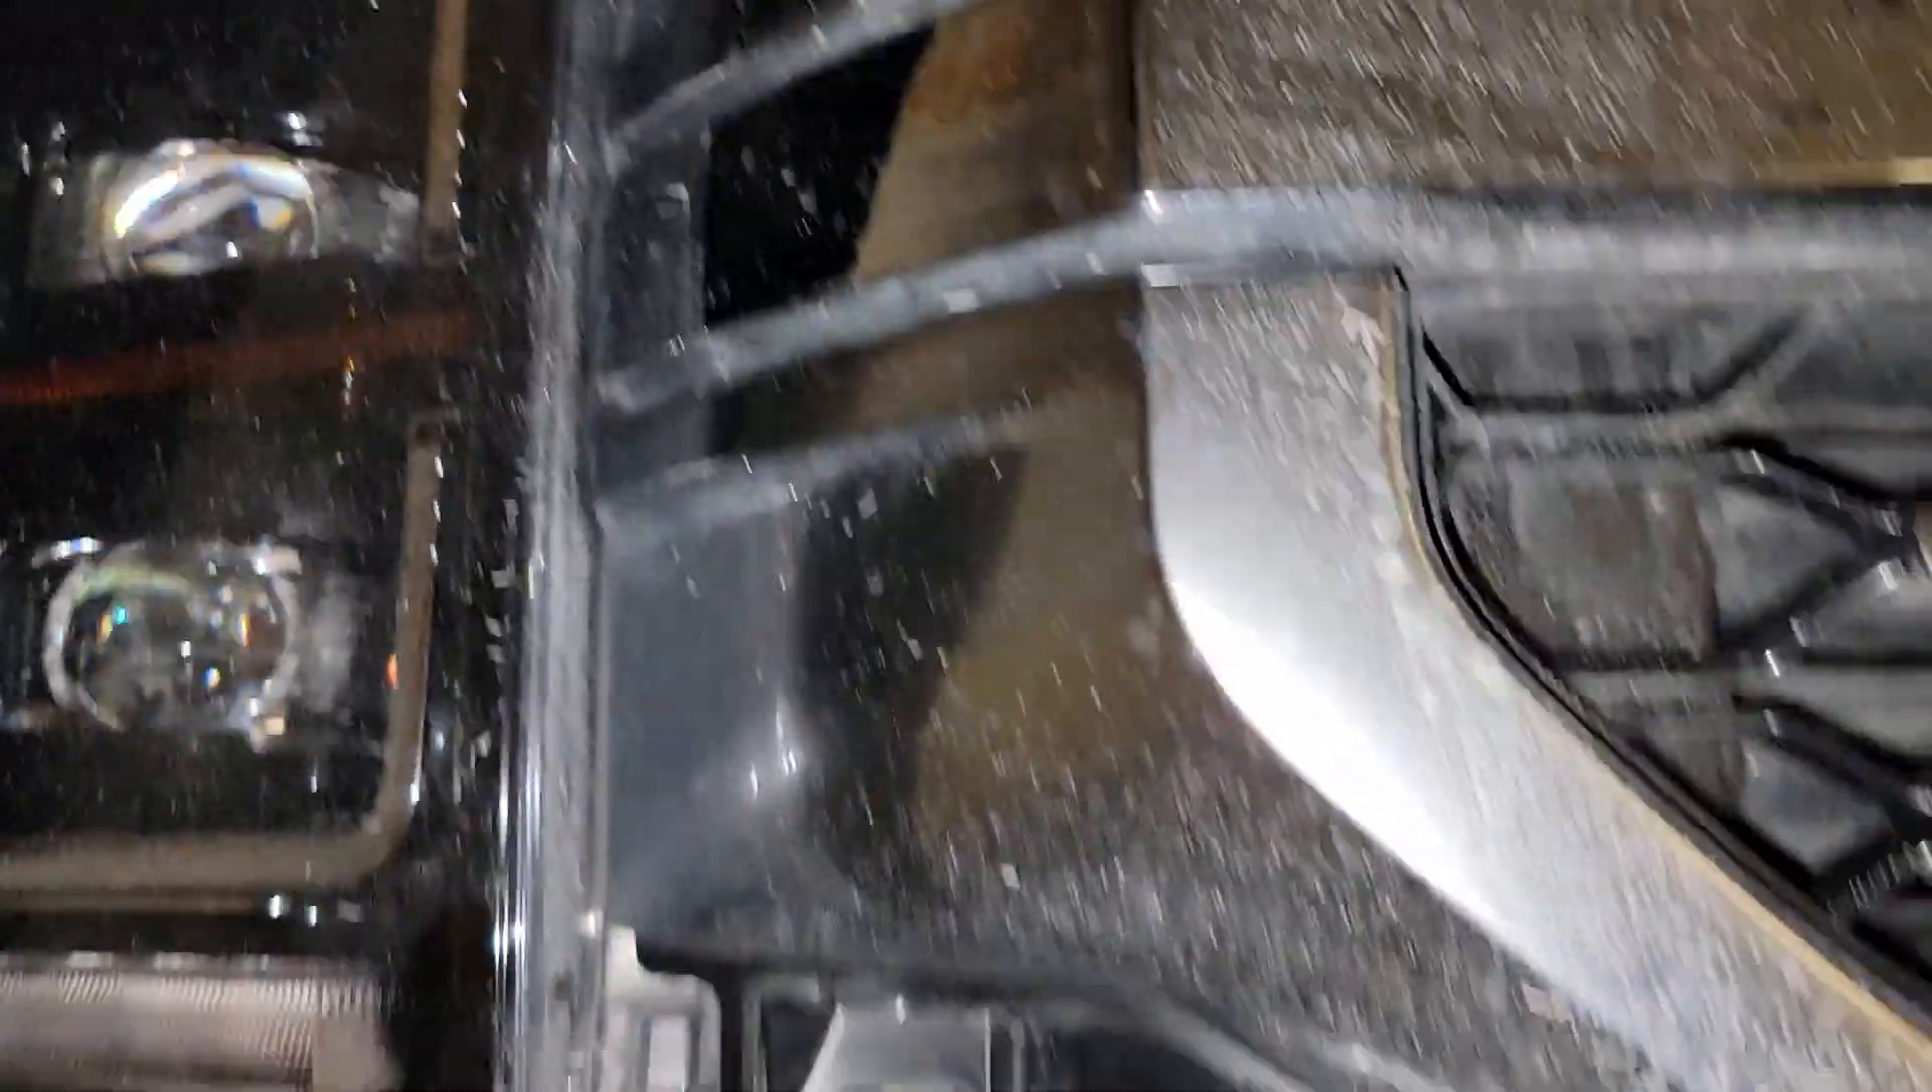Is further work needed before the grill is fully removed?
Yes.